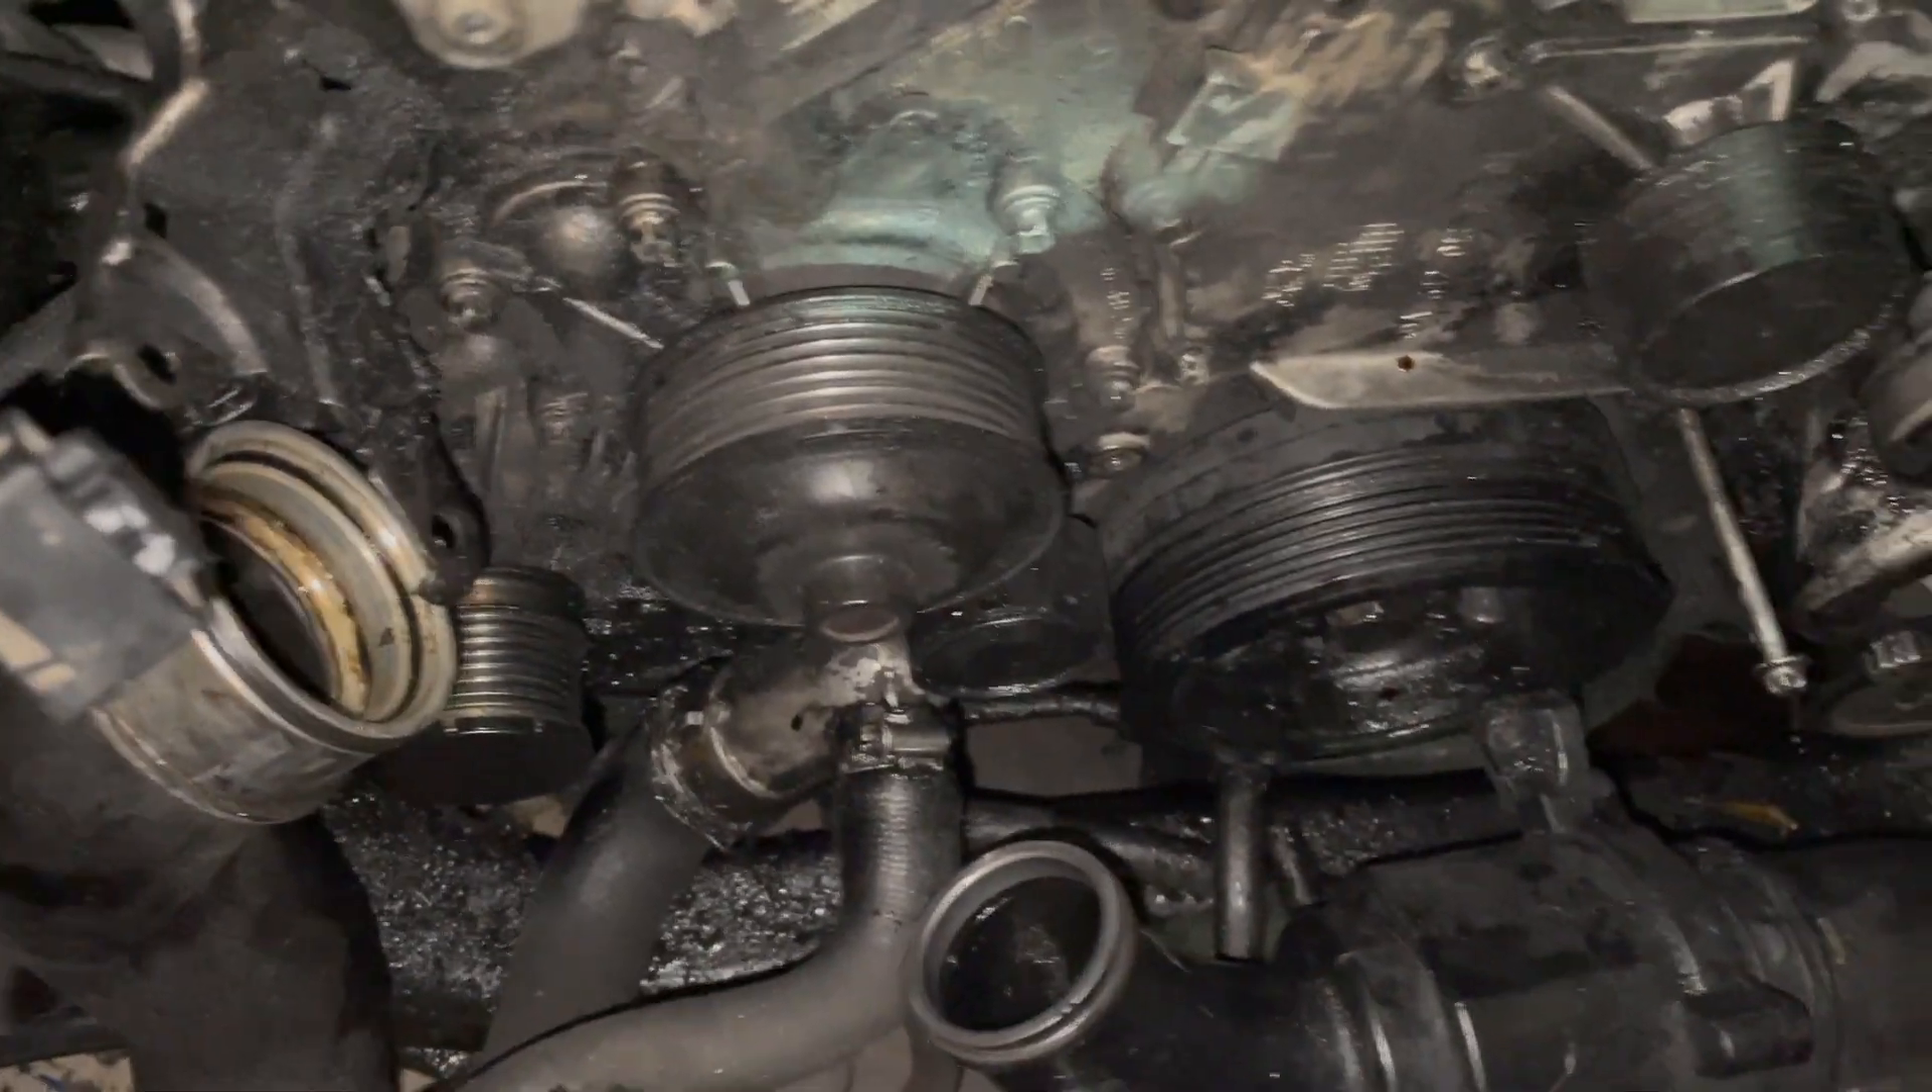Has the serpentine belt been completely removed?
Yes.